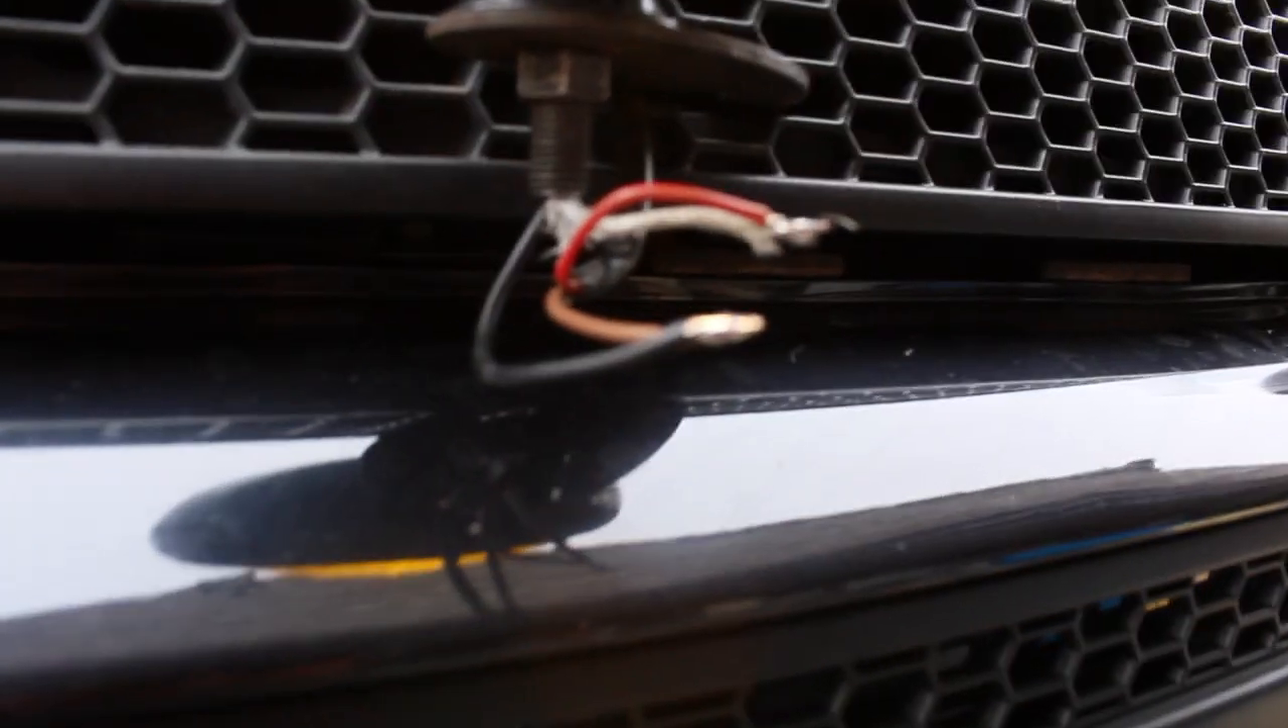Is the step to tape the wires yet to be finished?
Yes.